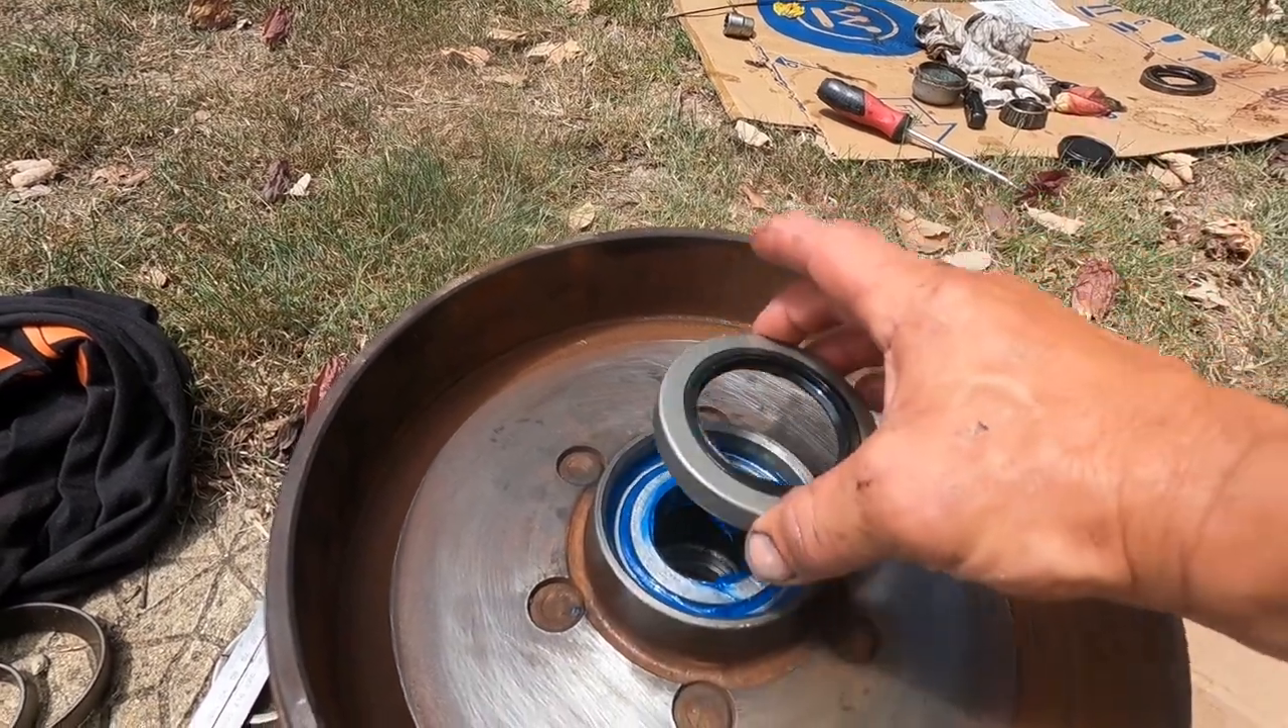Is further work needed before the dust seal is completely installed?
Yes.